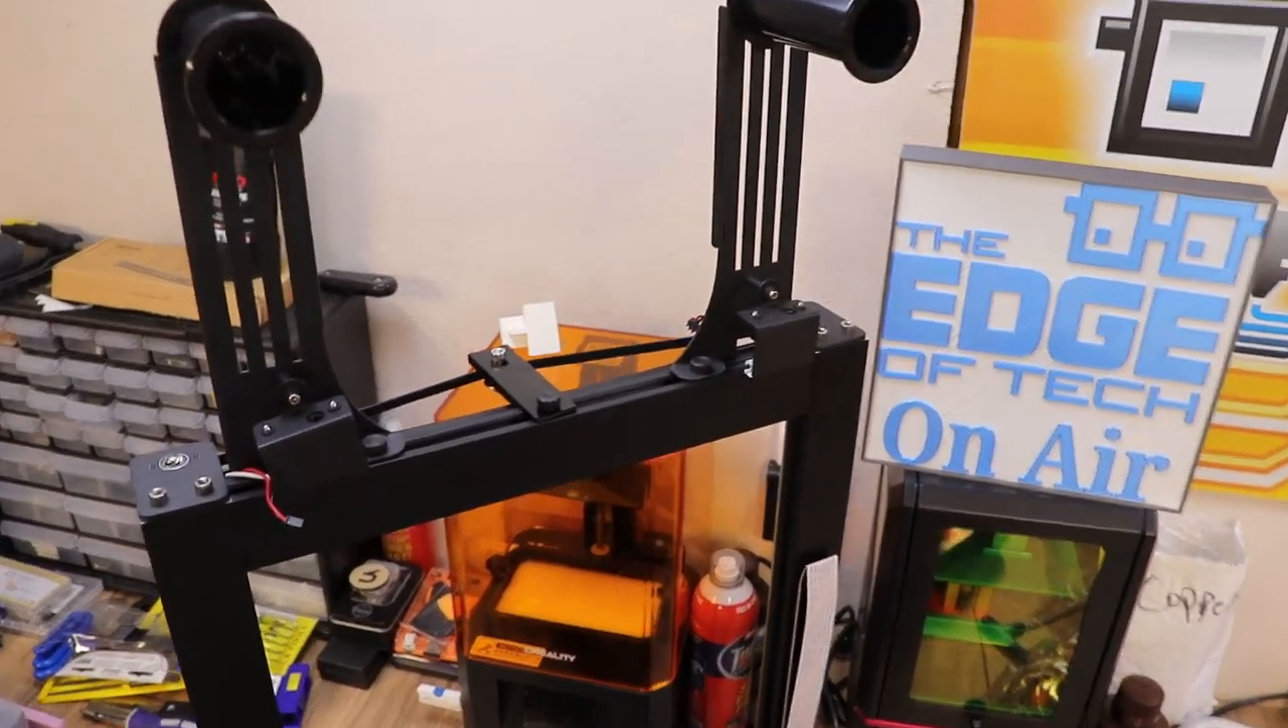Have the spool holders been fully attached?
Yes.